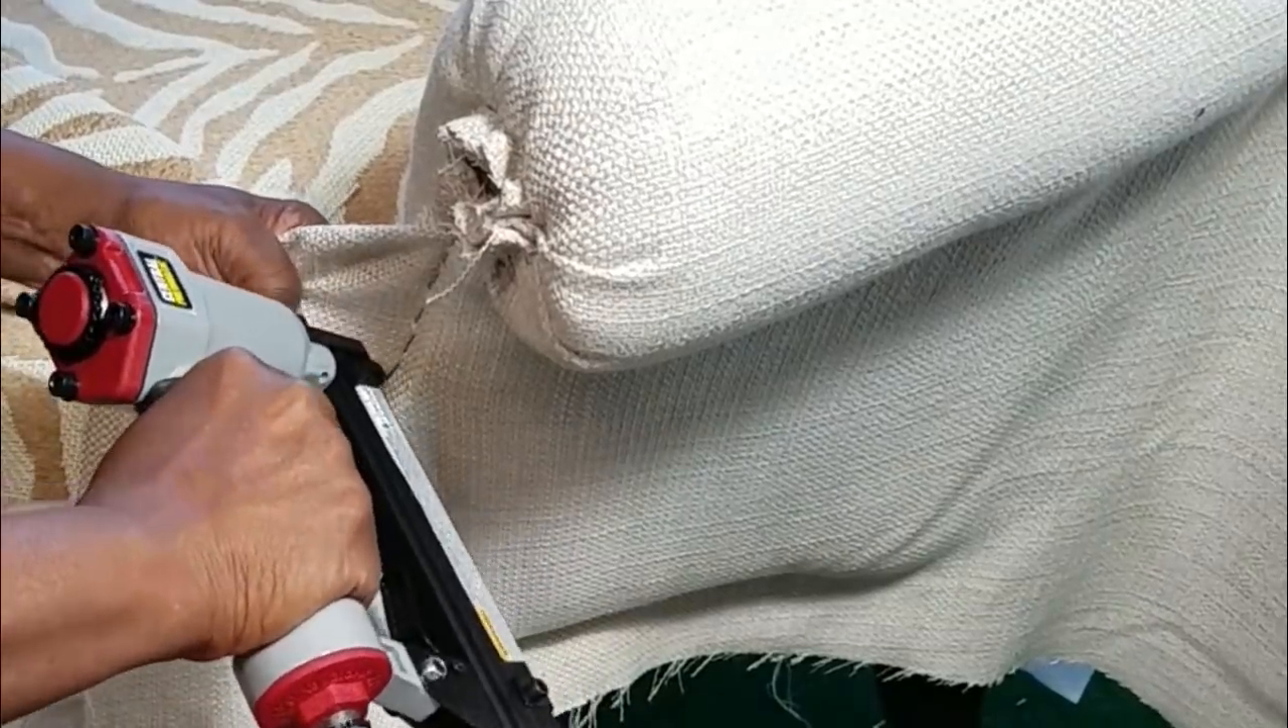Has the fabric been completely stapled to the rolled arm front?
No.